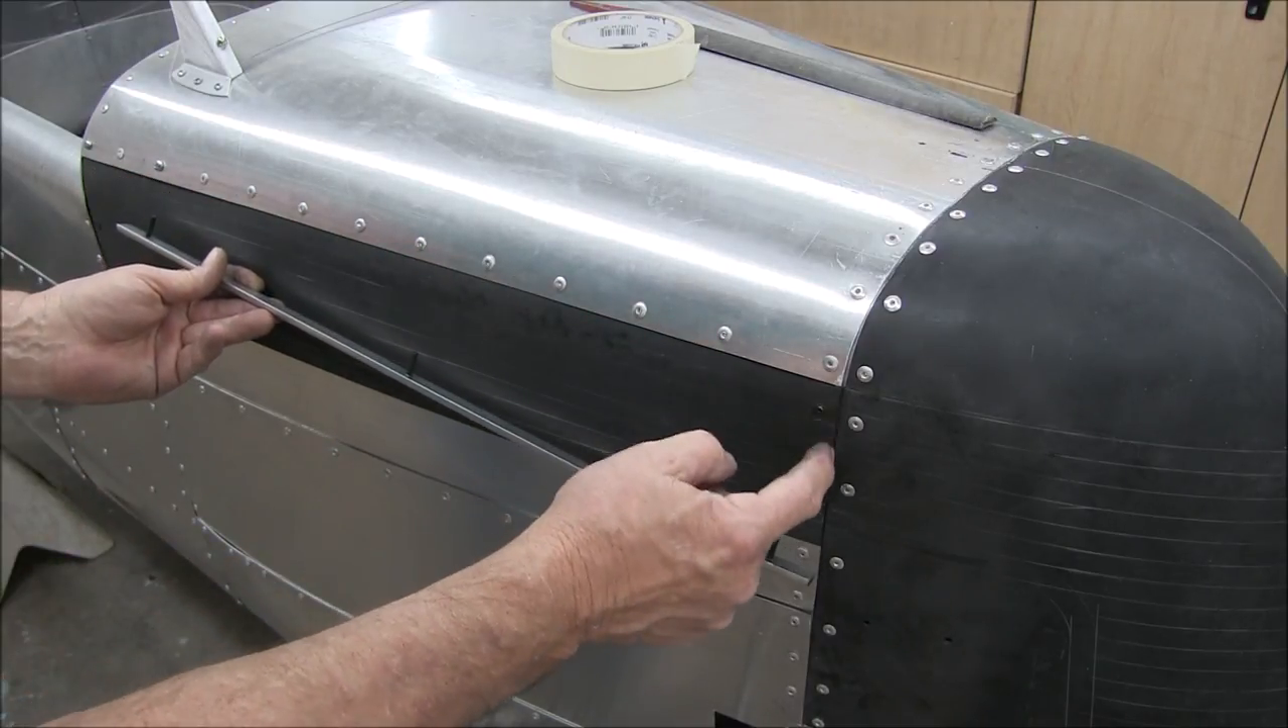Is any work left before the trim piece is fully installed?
Yes.